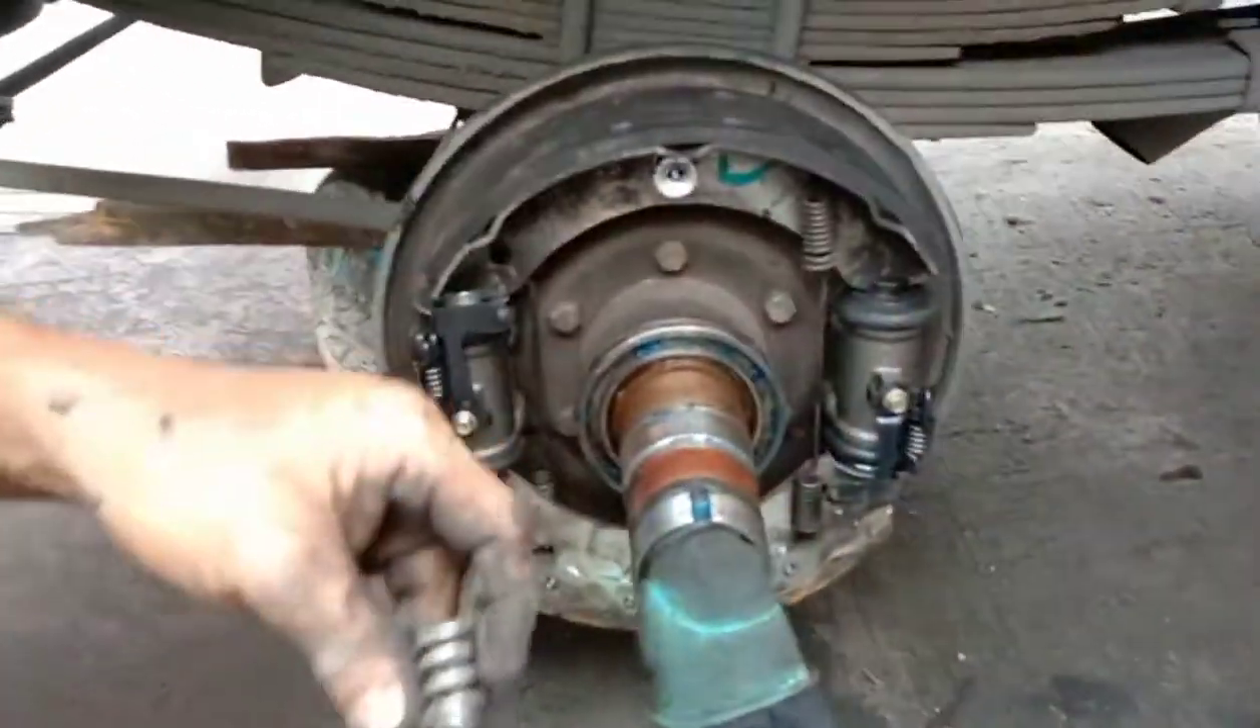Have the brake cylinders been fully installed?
Yes.